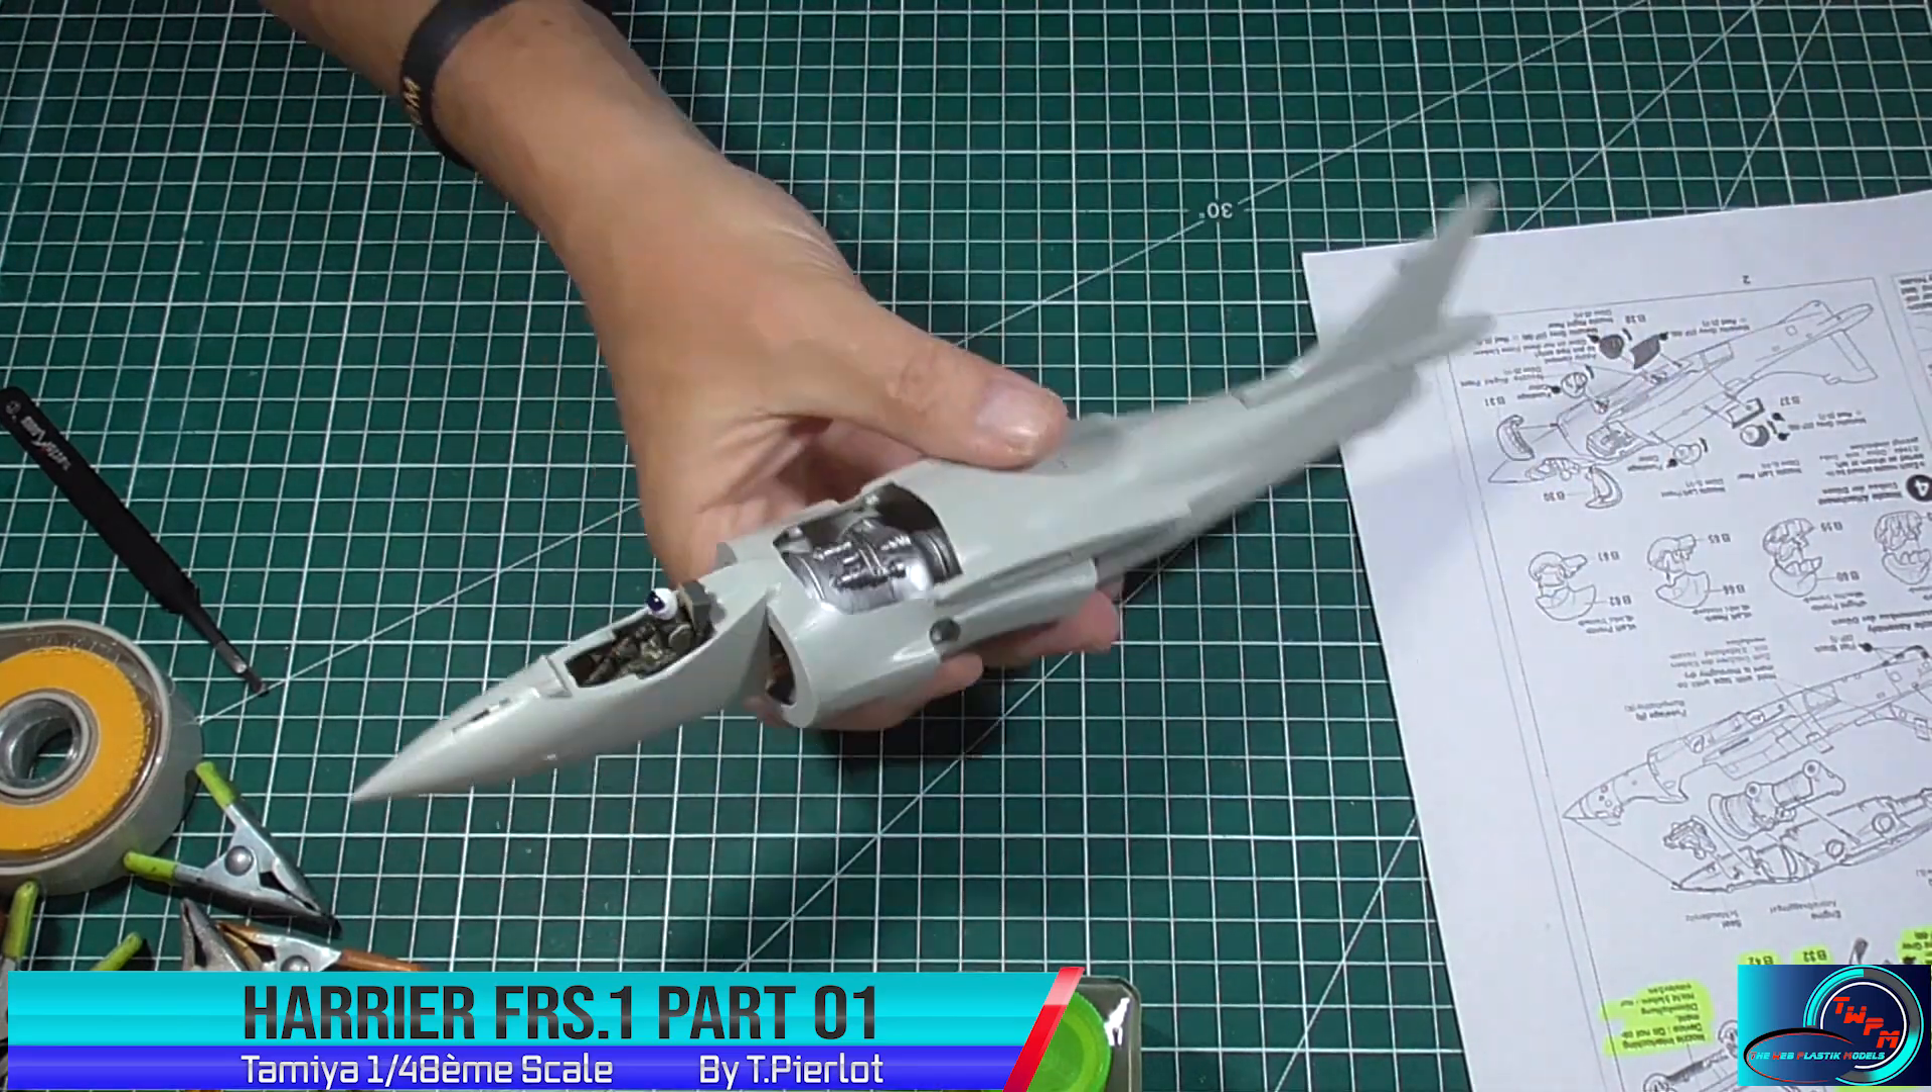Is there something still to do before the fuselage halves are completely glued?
No.